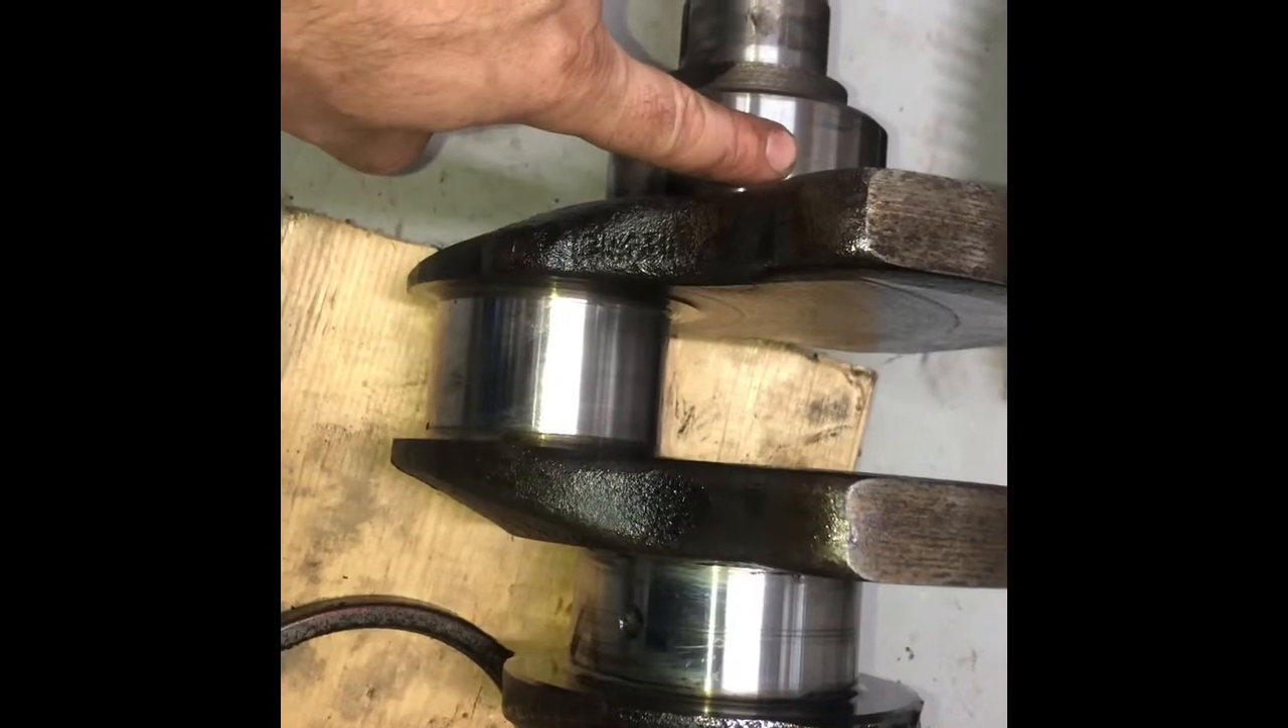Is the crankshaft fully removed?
Yes.